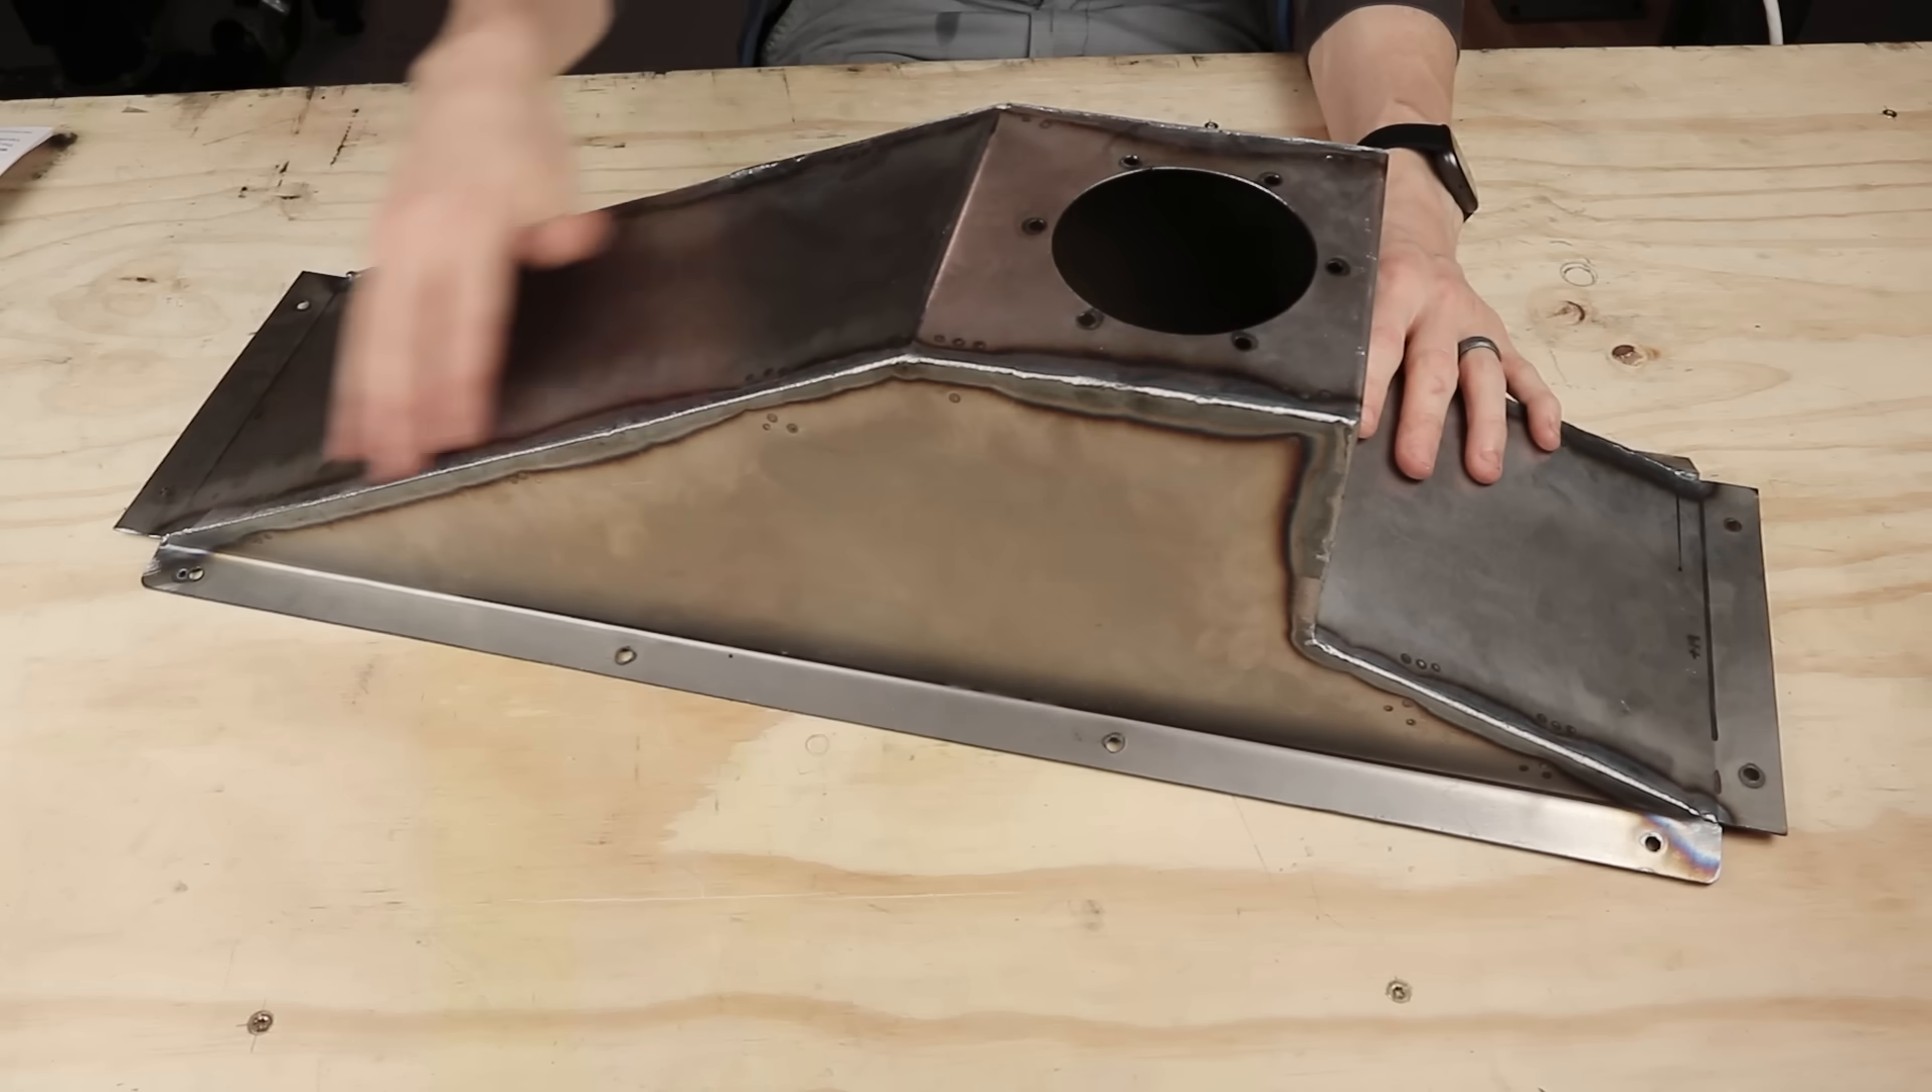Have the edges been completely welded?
Yes.